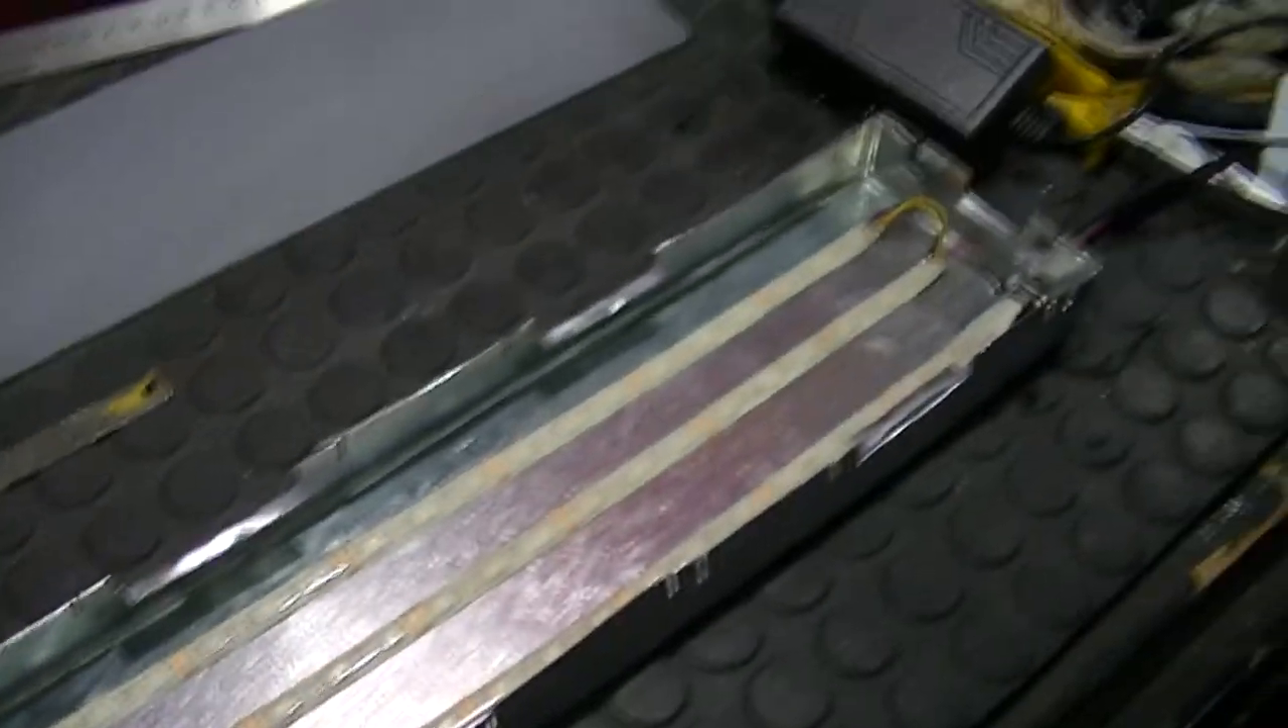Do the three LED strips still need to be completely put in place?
No.